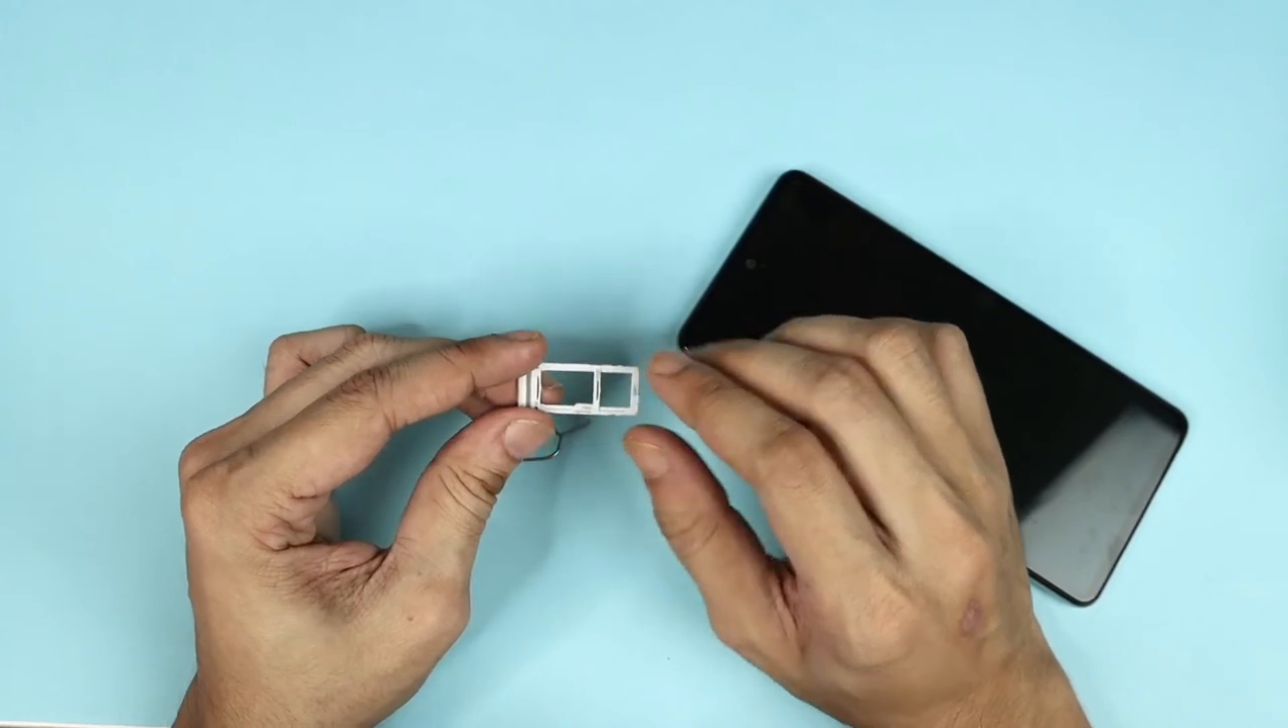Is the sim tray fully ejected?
Yes.